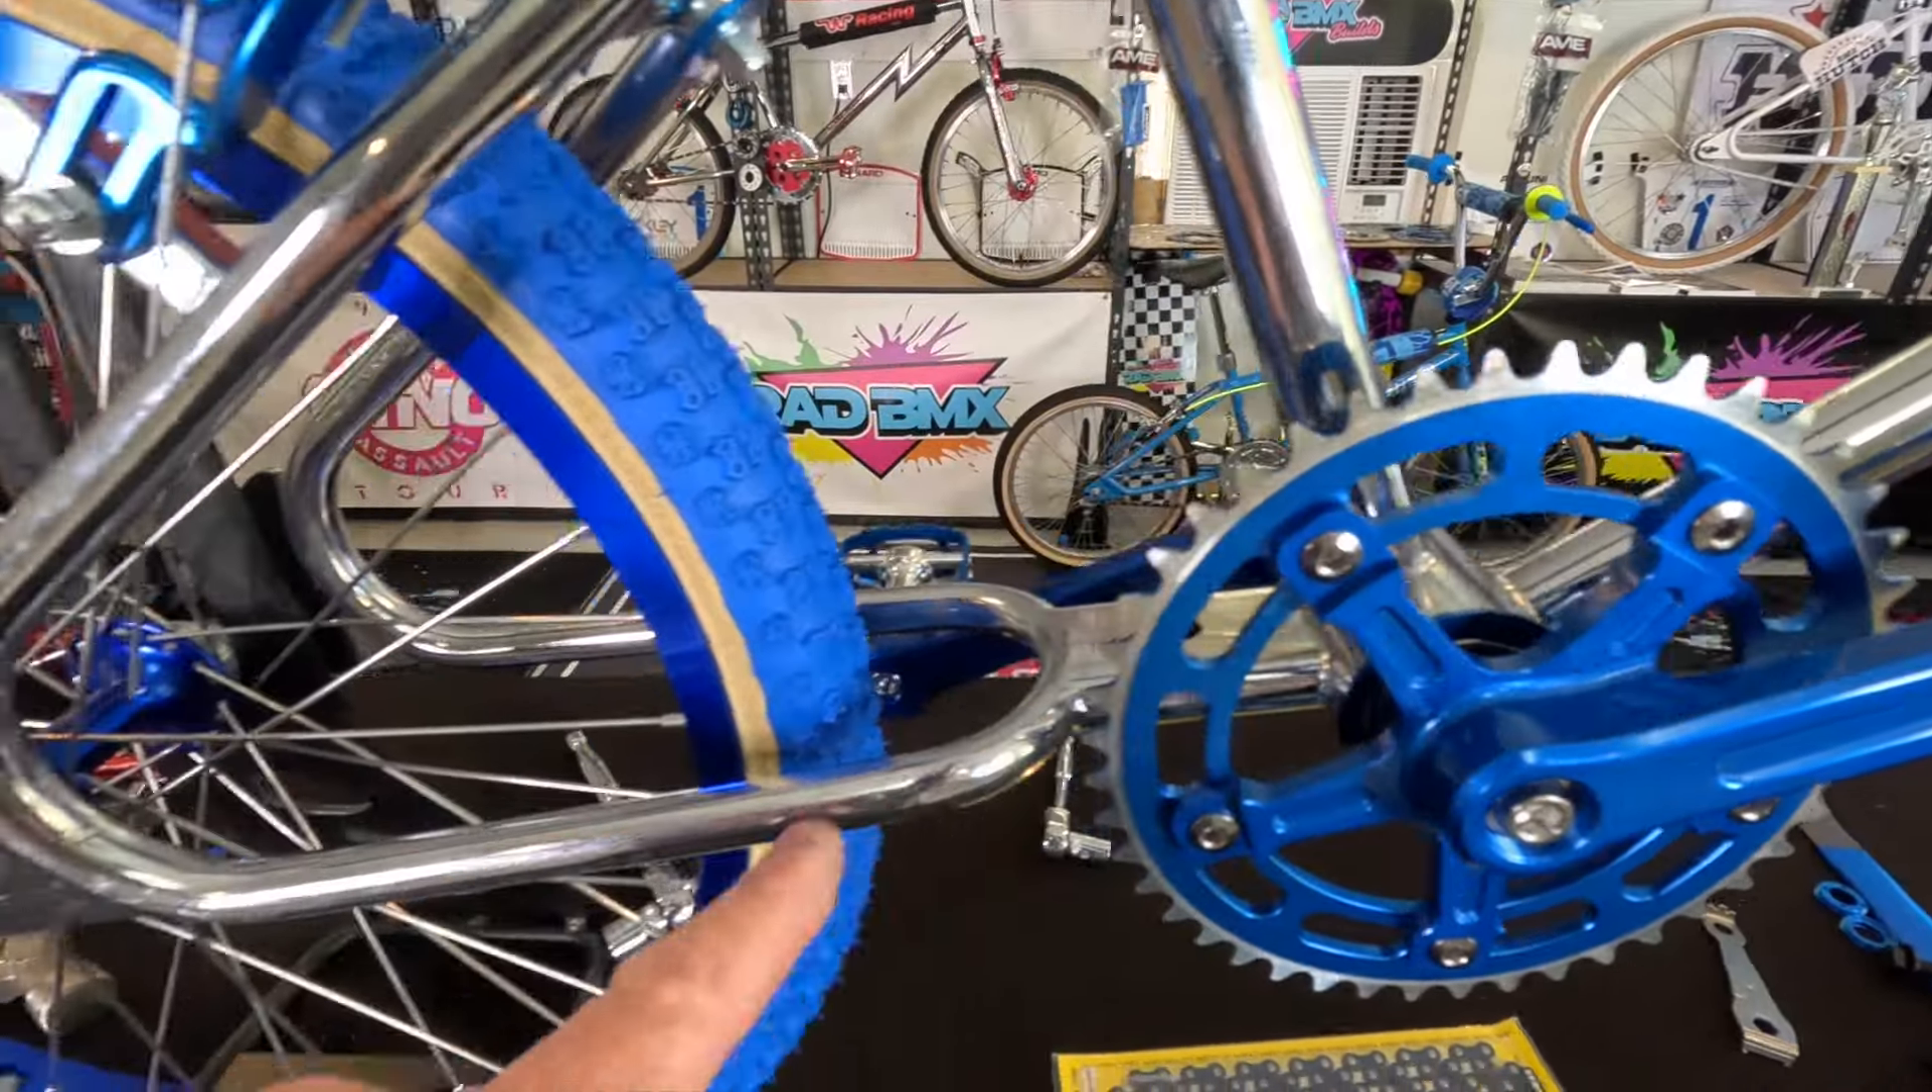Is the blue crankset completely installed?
Yes.